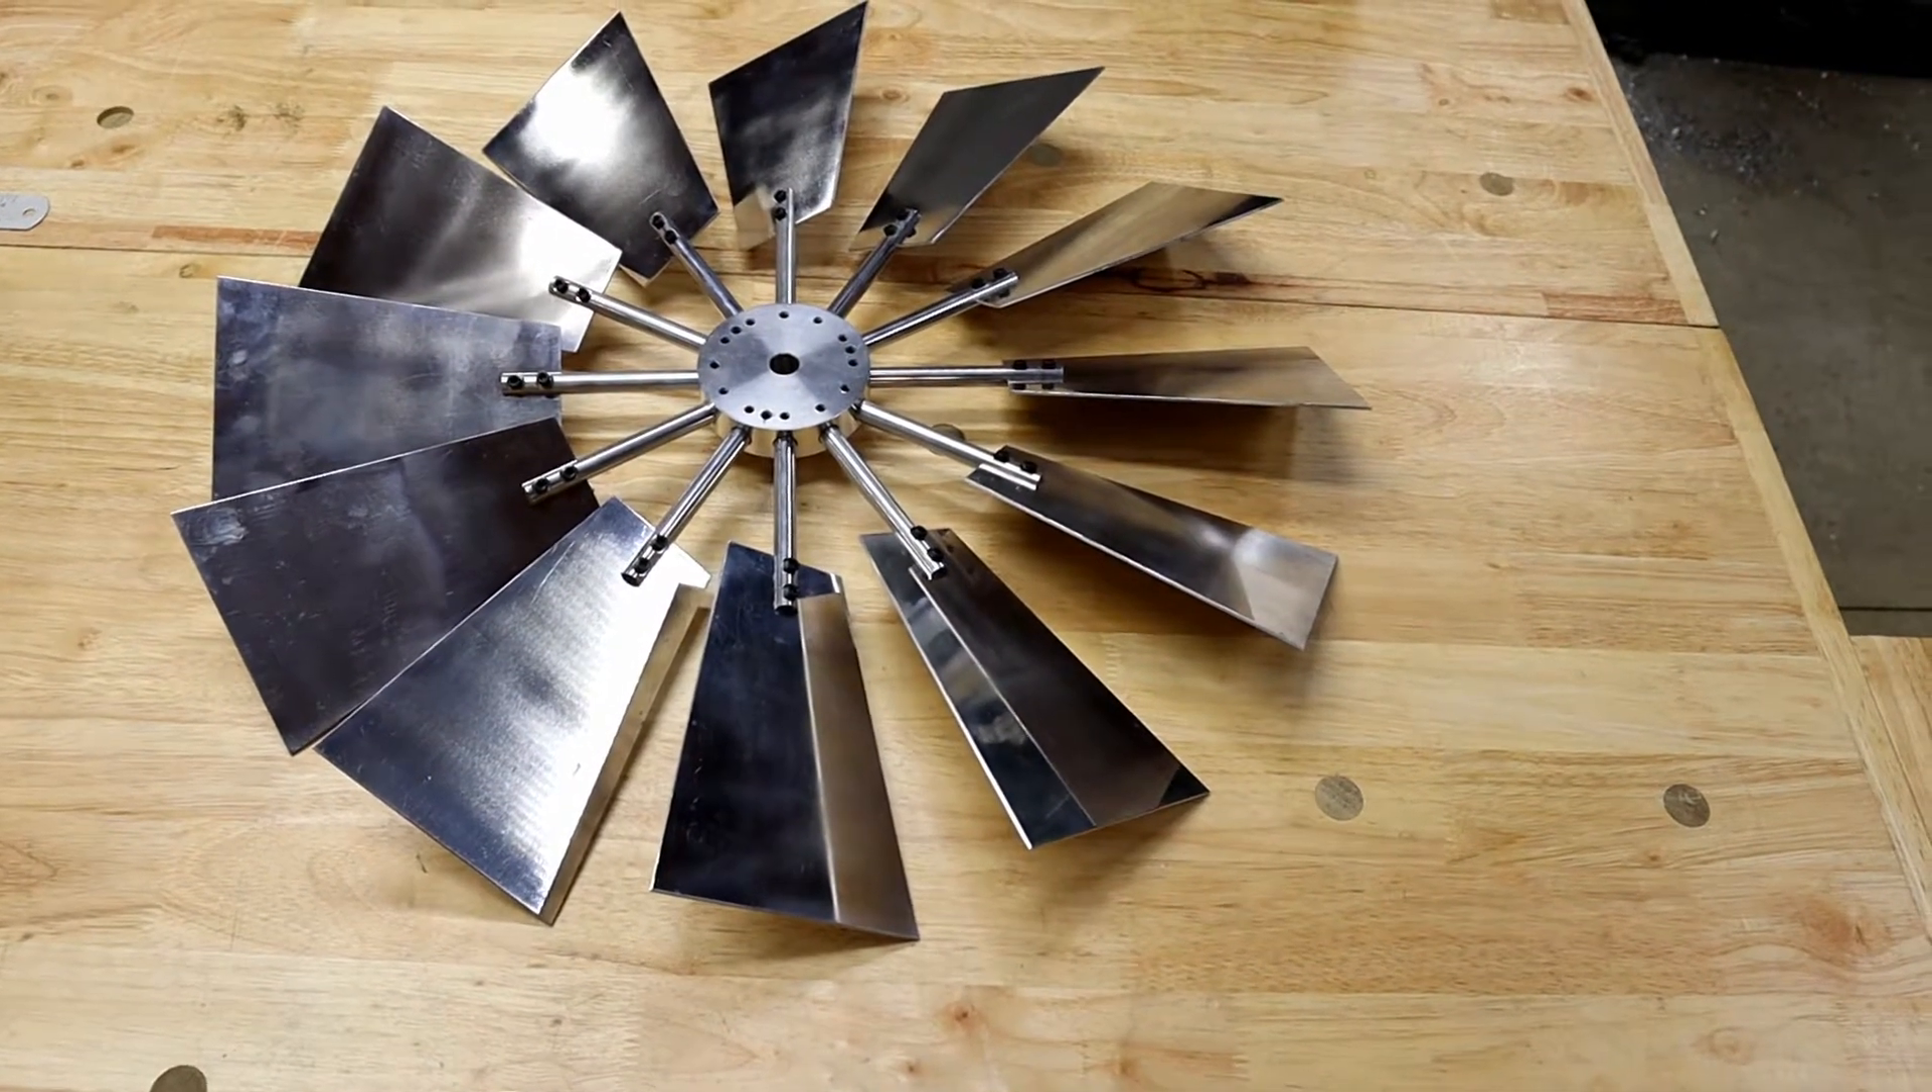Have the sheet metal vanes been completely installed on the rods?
Yes.